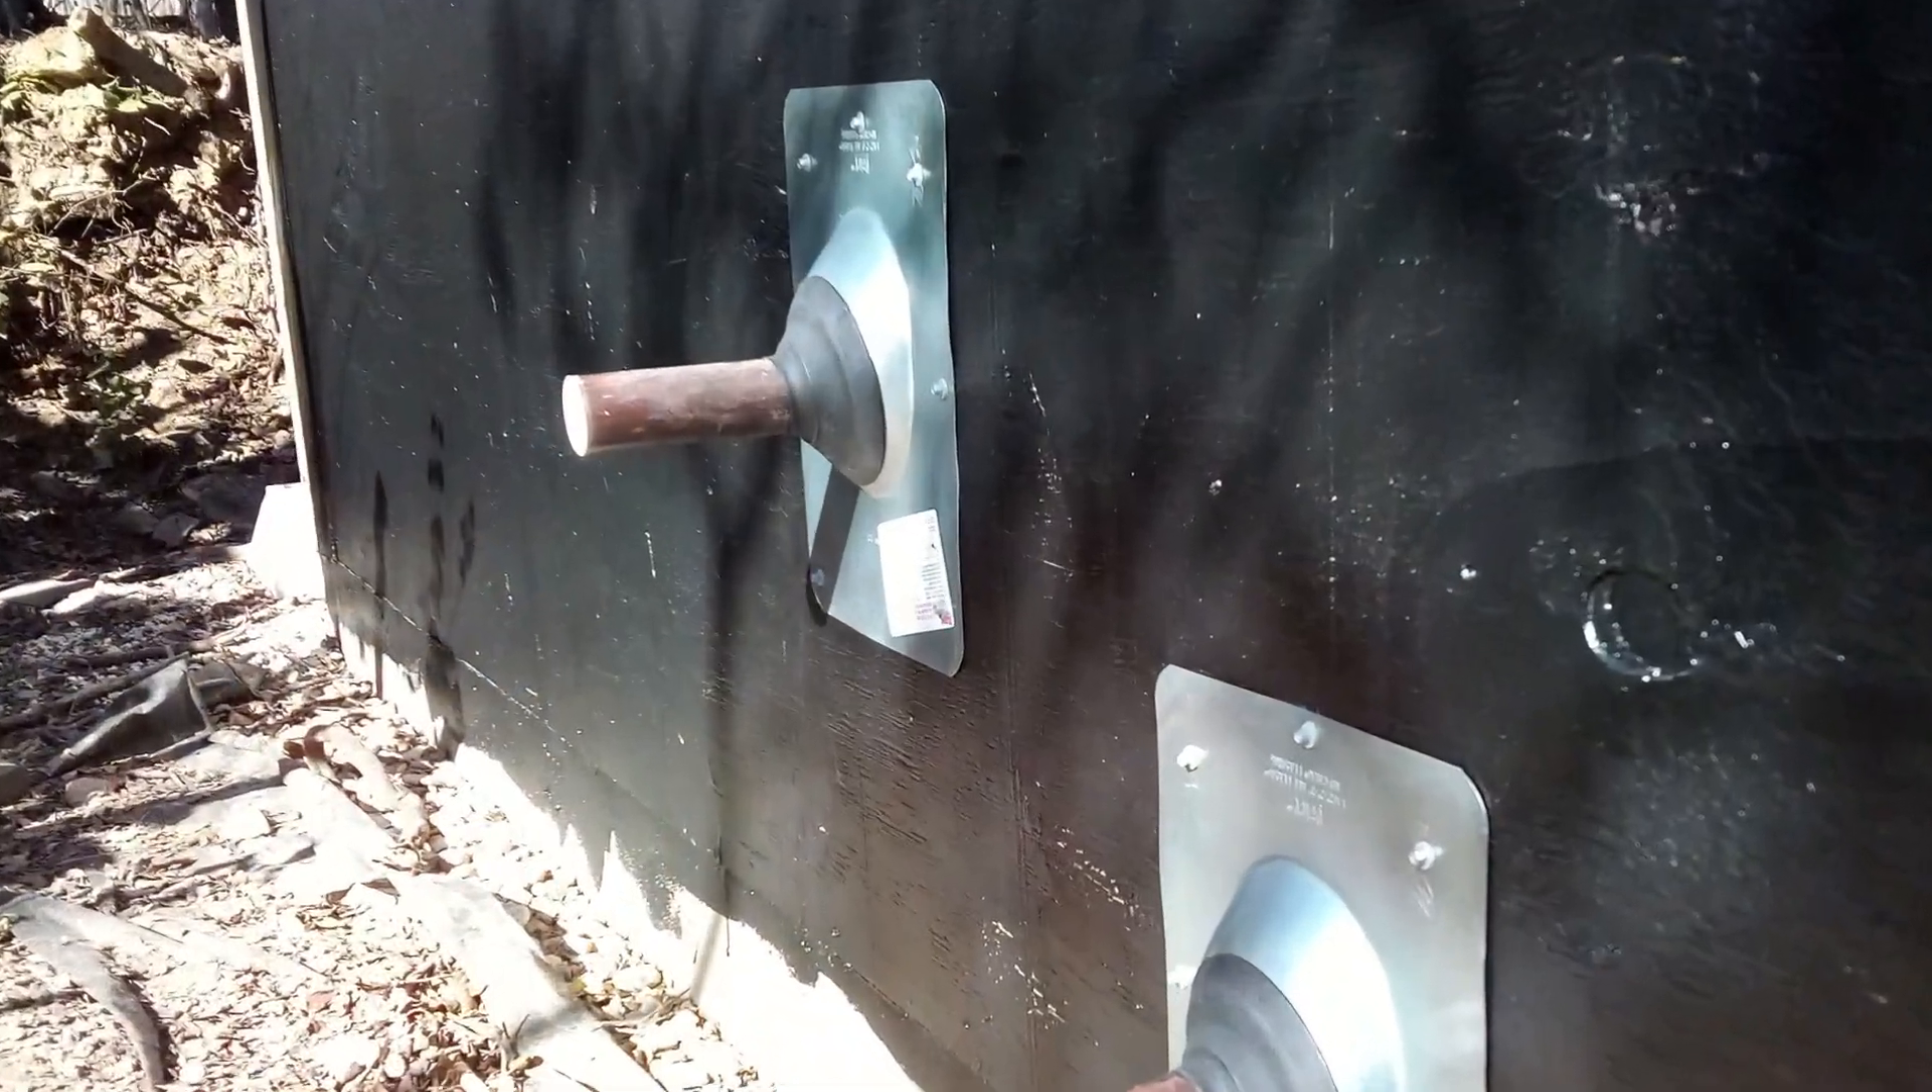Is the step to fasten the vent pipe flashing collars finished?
Yes.